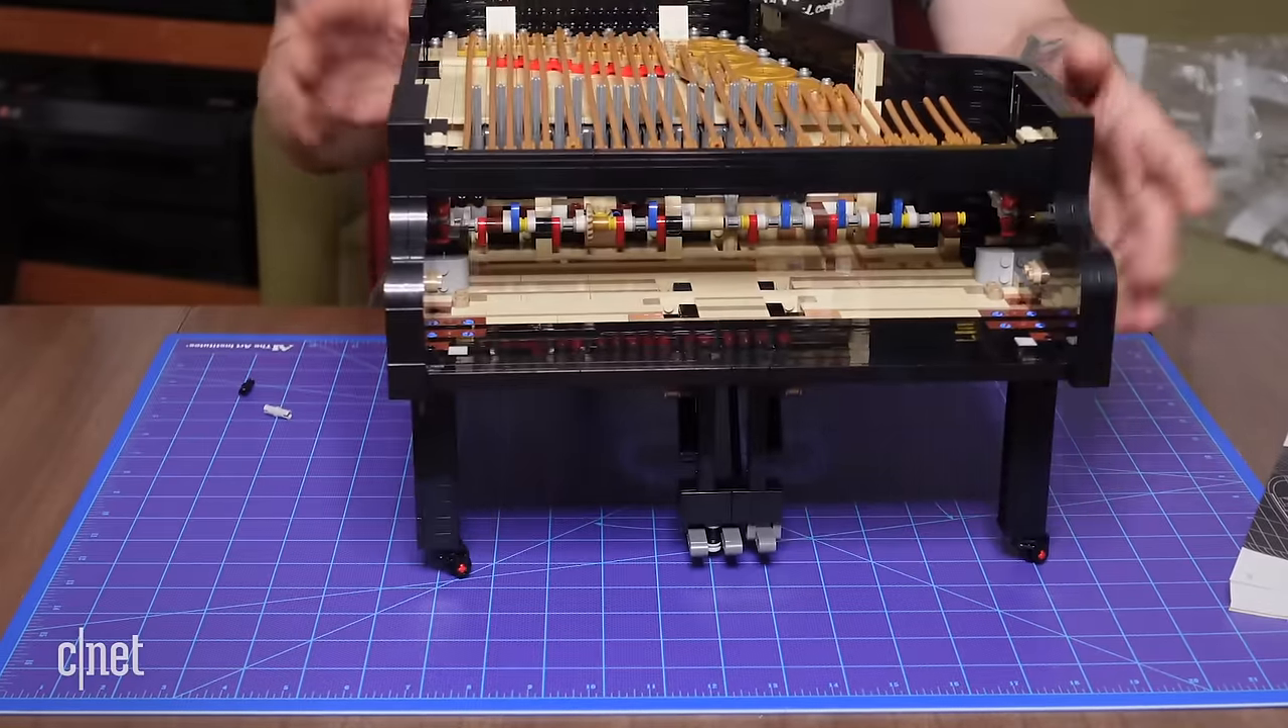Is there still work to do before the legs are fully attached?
No.